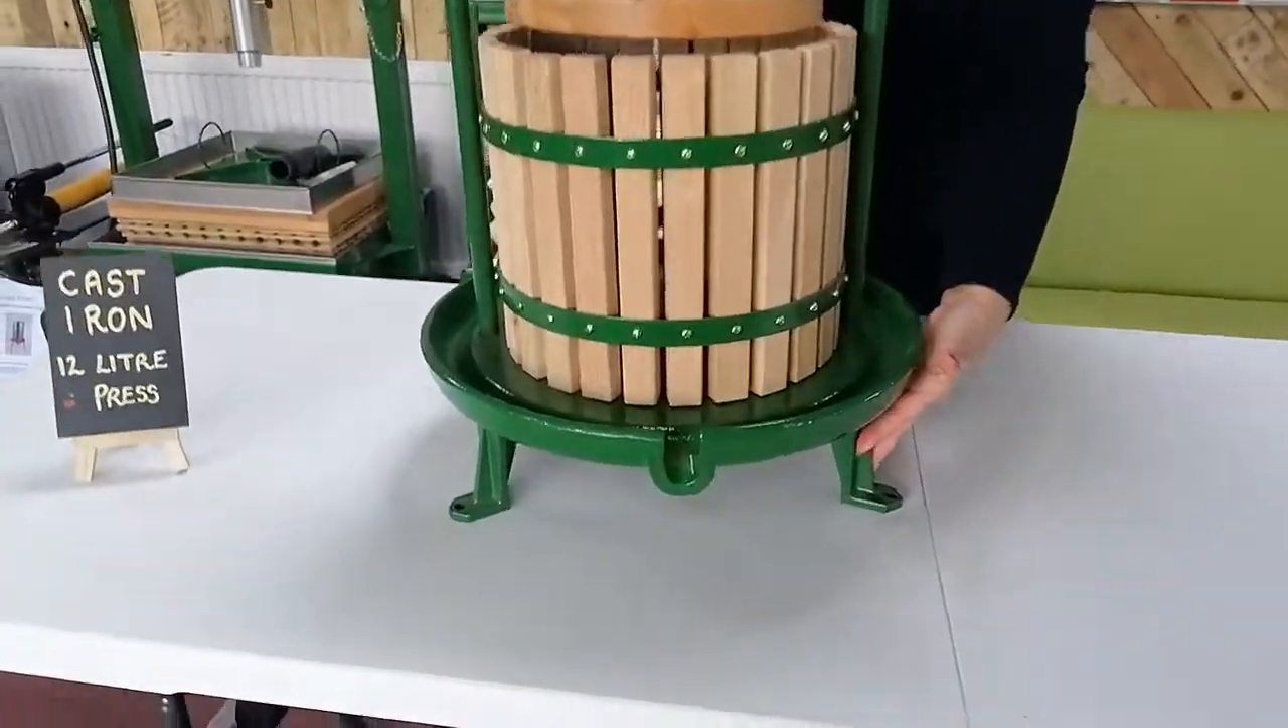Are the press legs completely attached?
Yes.